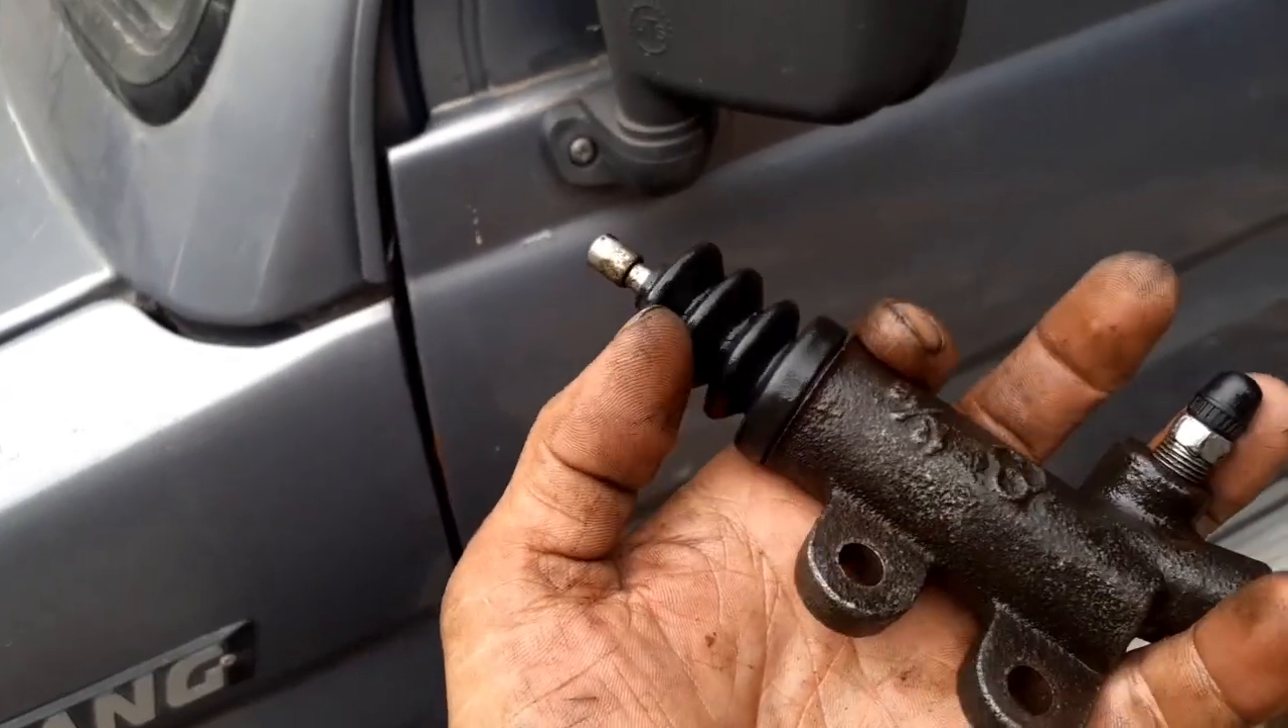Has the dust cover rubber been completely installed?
Yes.